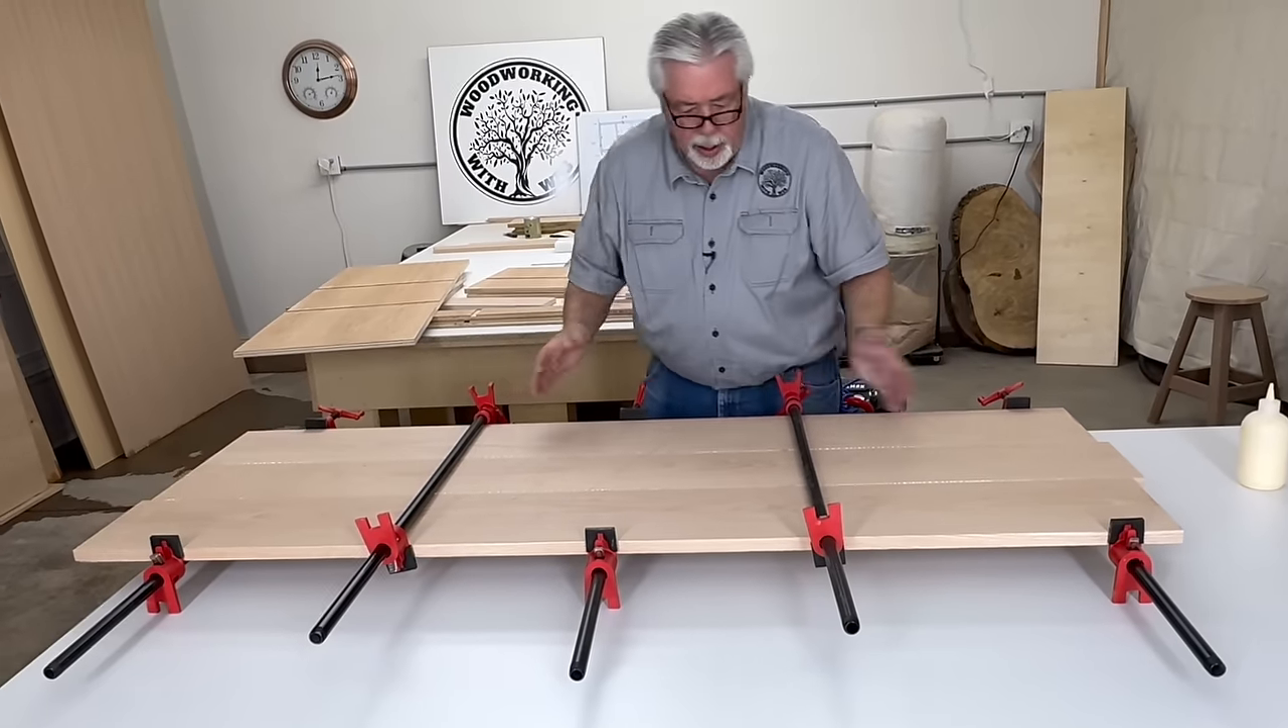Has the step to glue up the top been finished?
Yes.